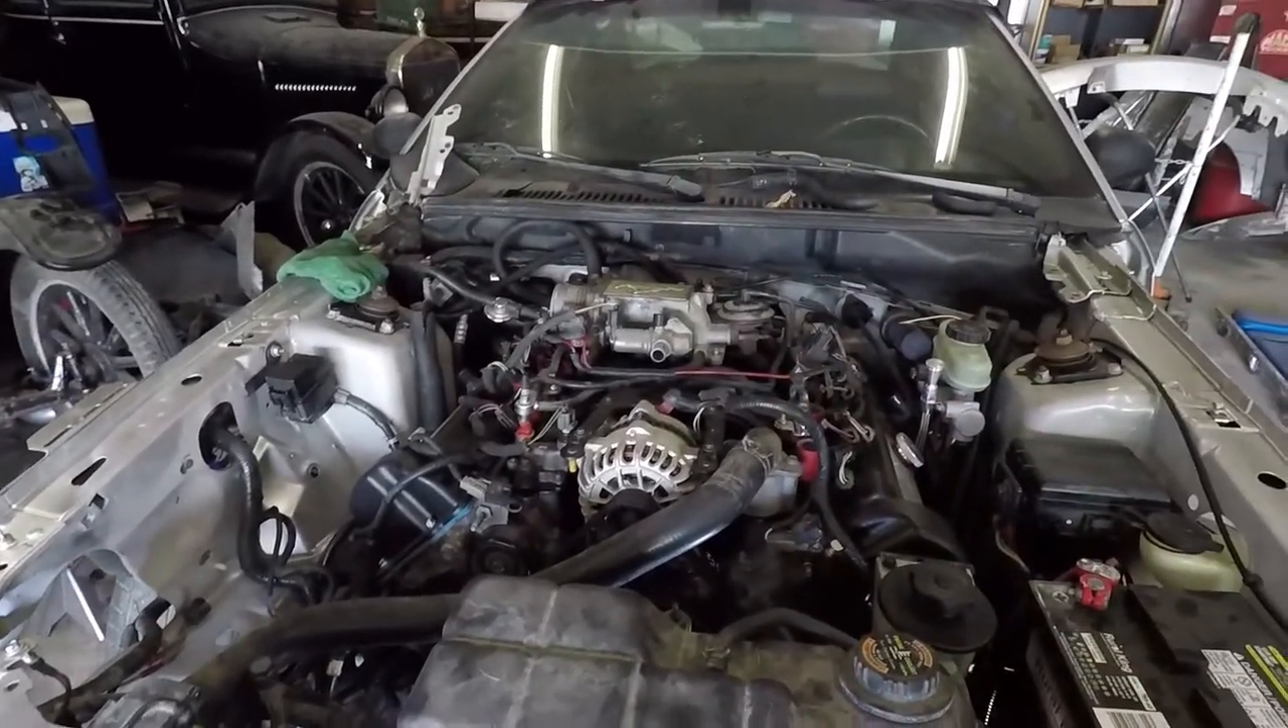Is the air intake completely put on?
No.